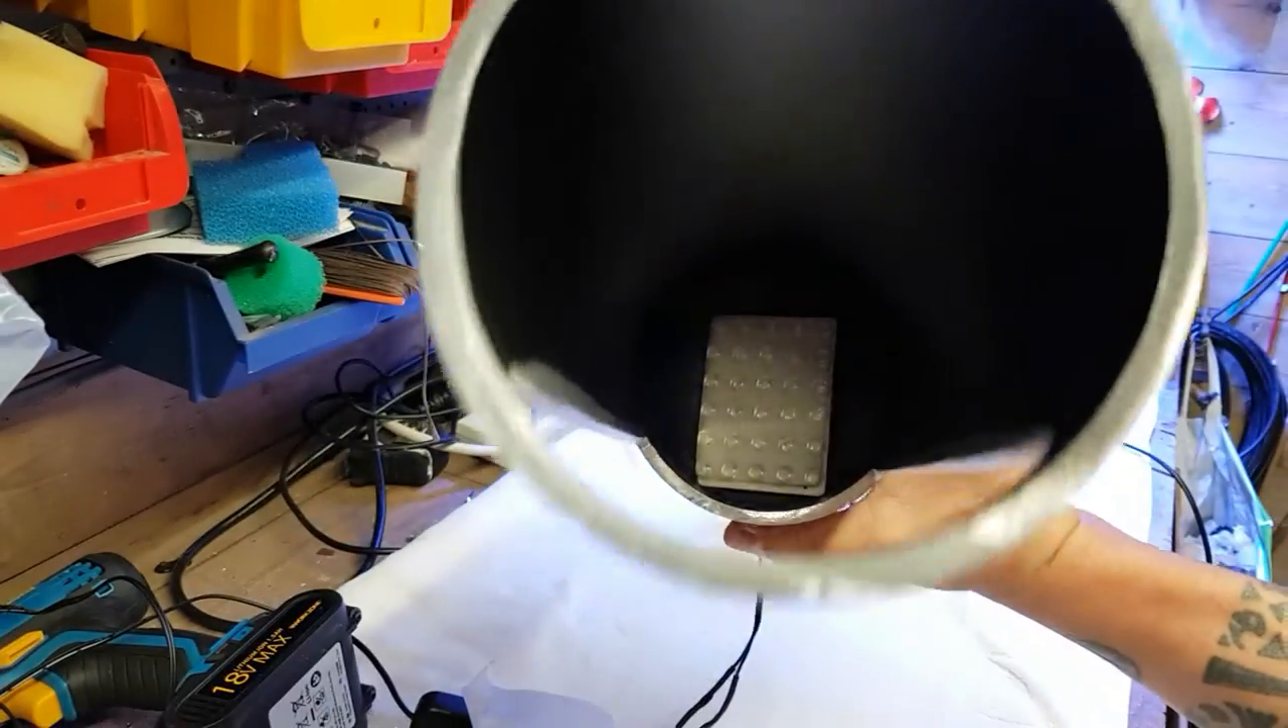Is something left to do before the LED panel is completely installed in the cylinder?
No.